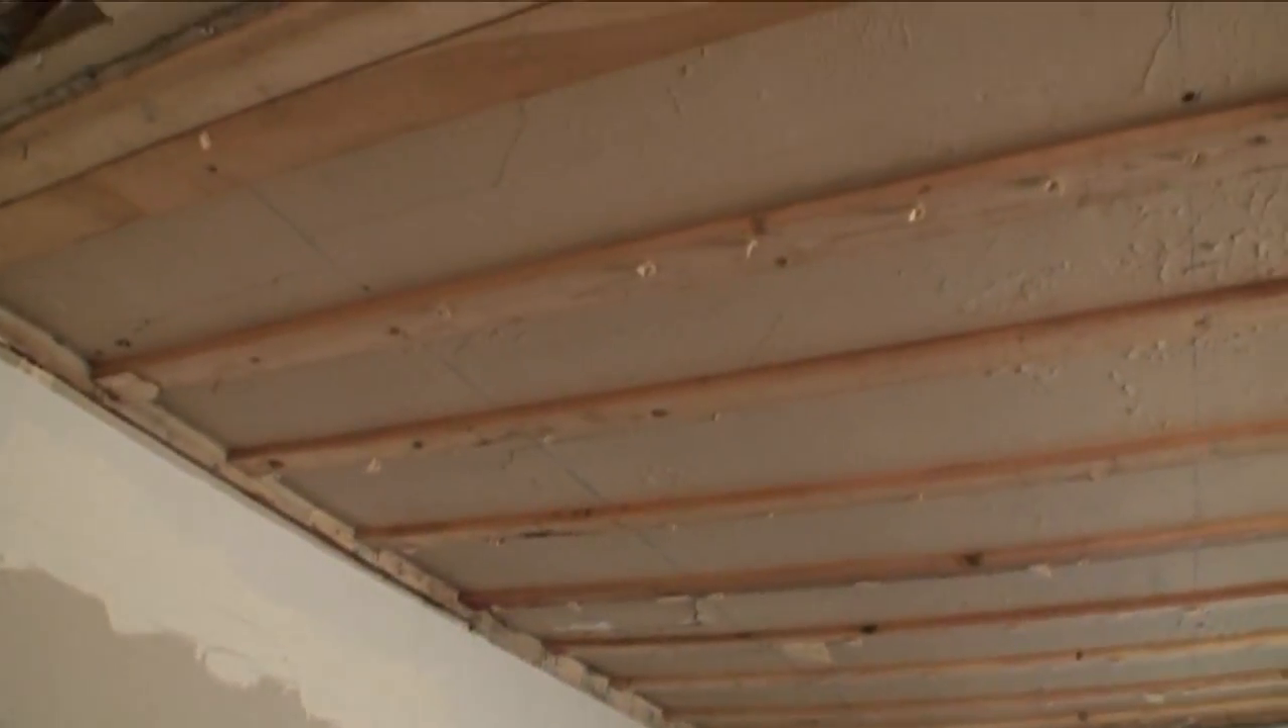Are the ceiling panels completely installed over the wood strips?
No.